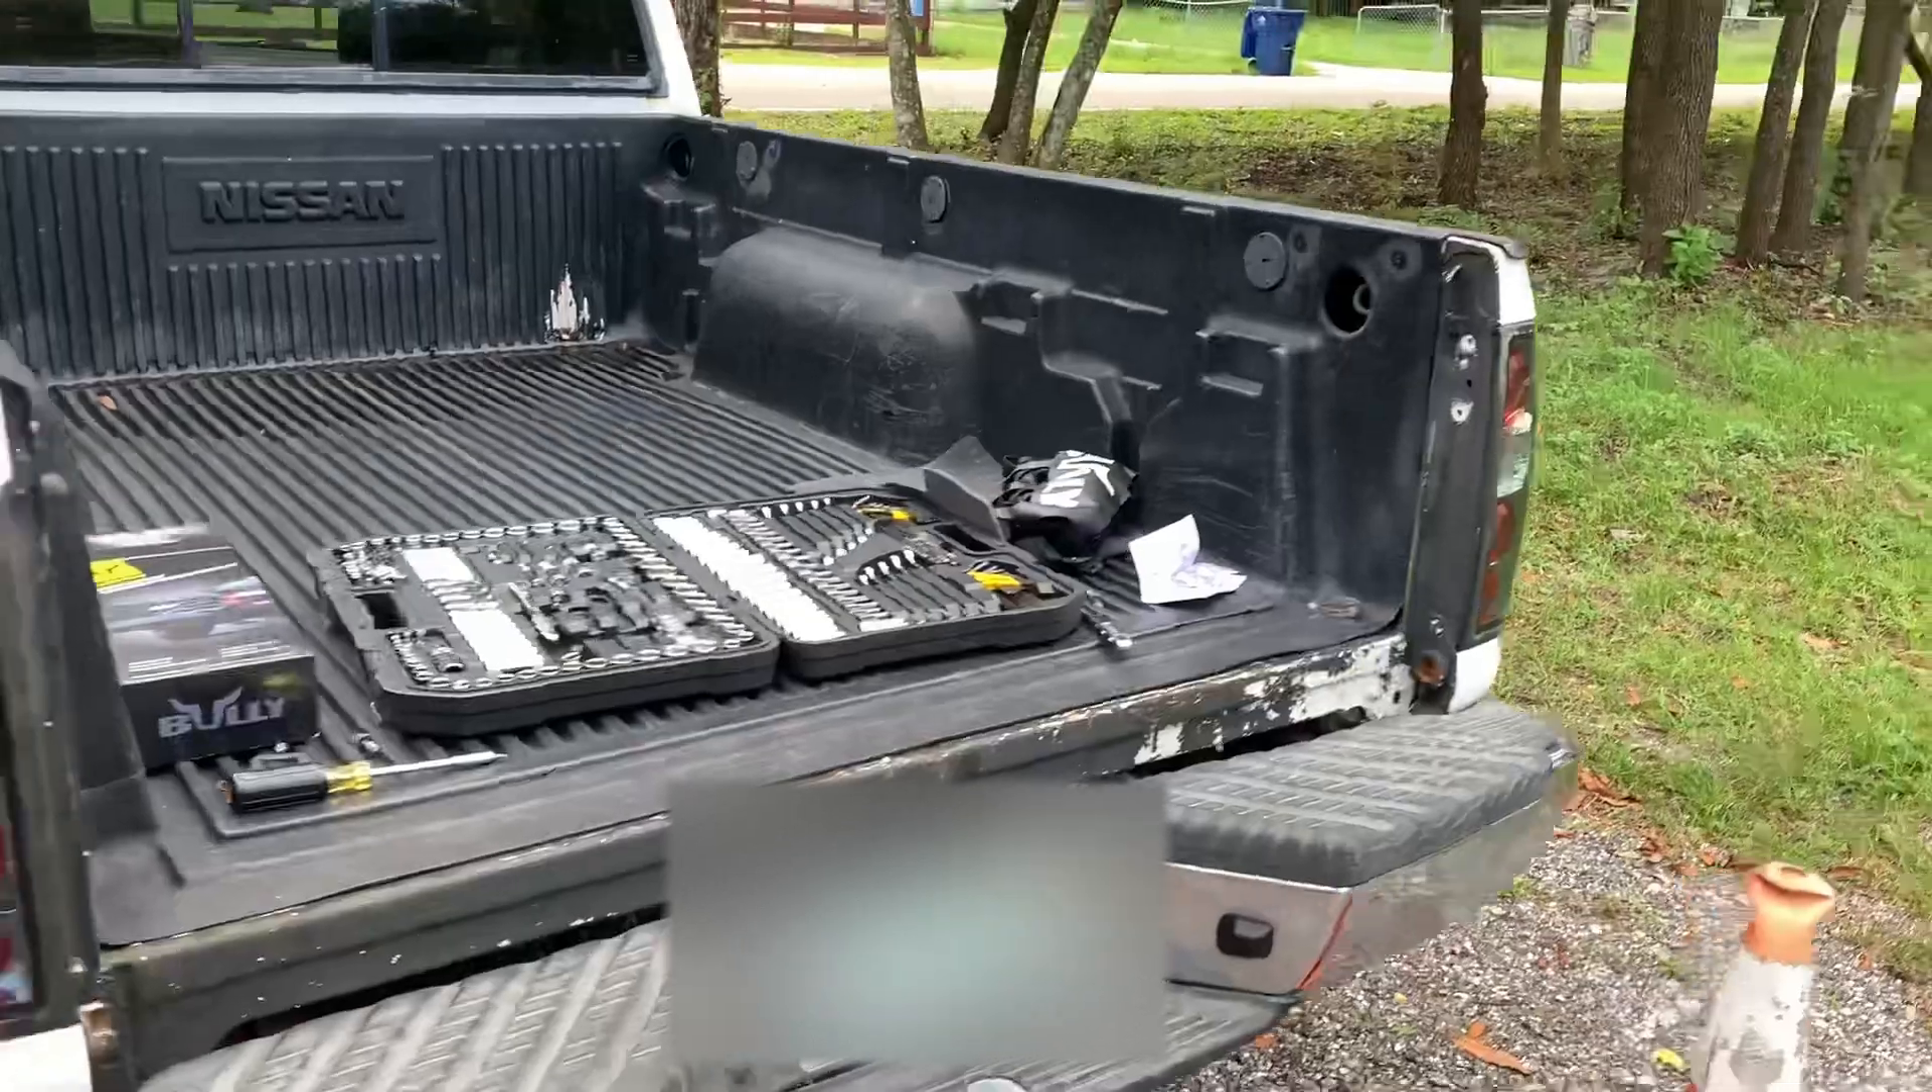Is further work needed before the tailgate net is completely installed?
Yes.